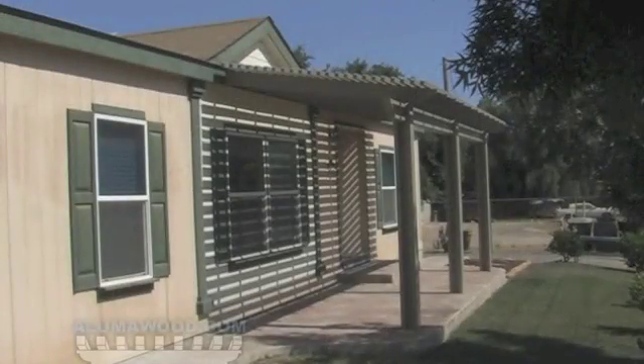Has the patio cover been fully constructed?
Yes.